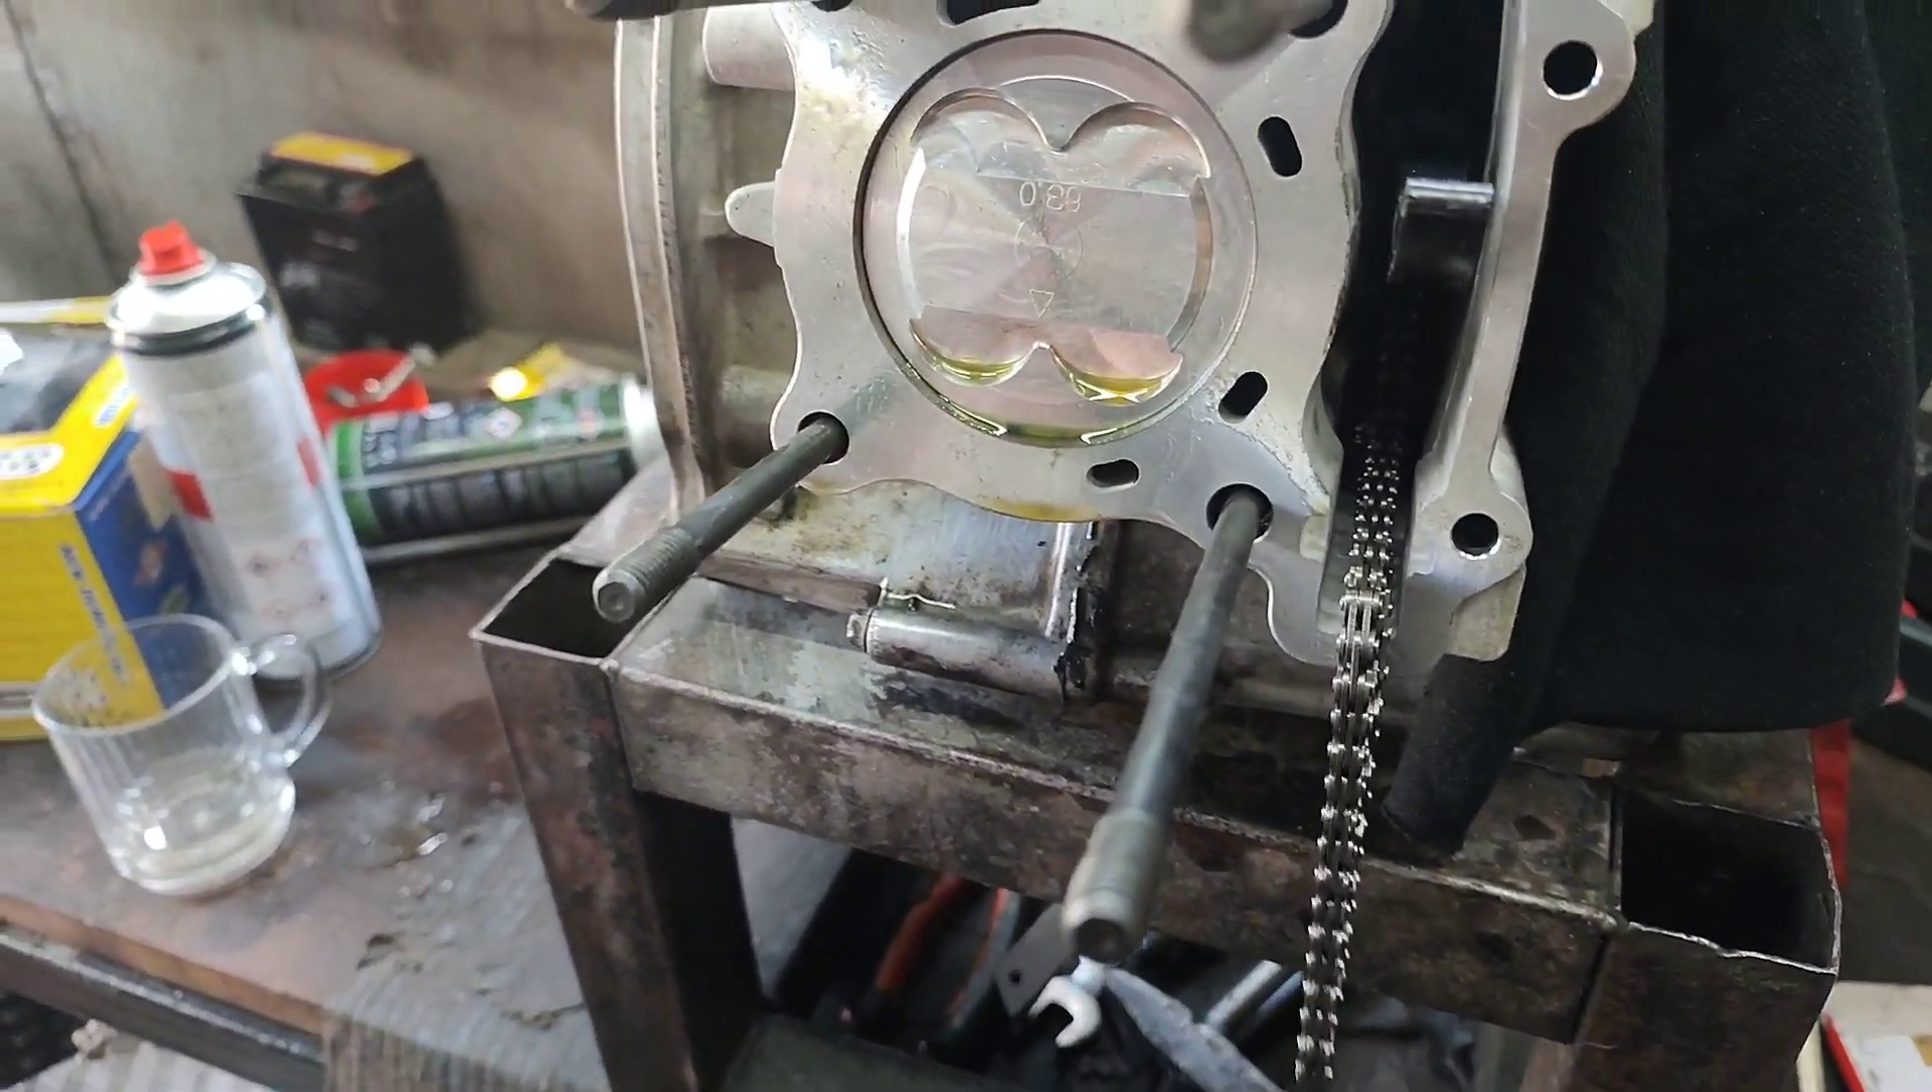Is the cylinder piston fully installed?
Yes.